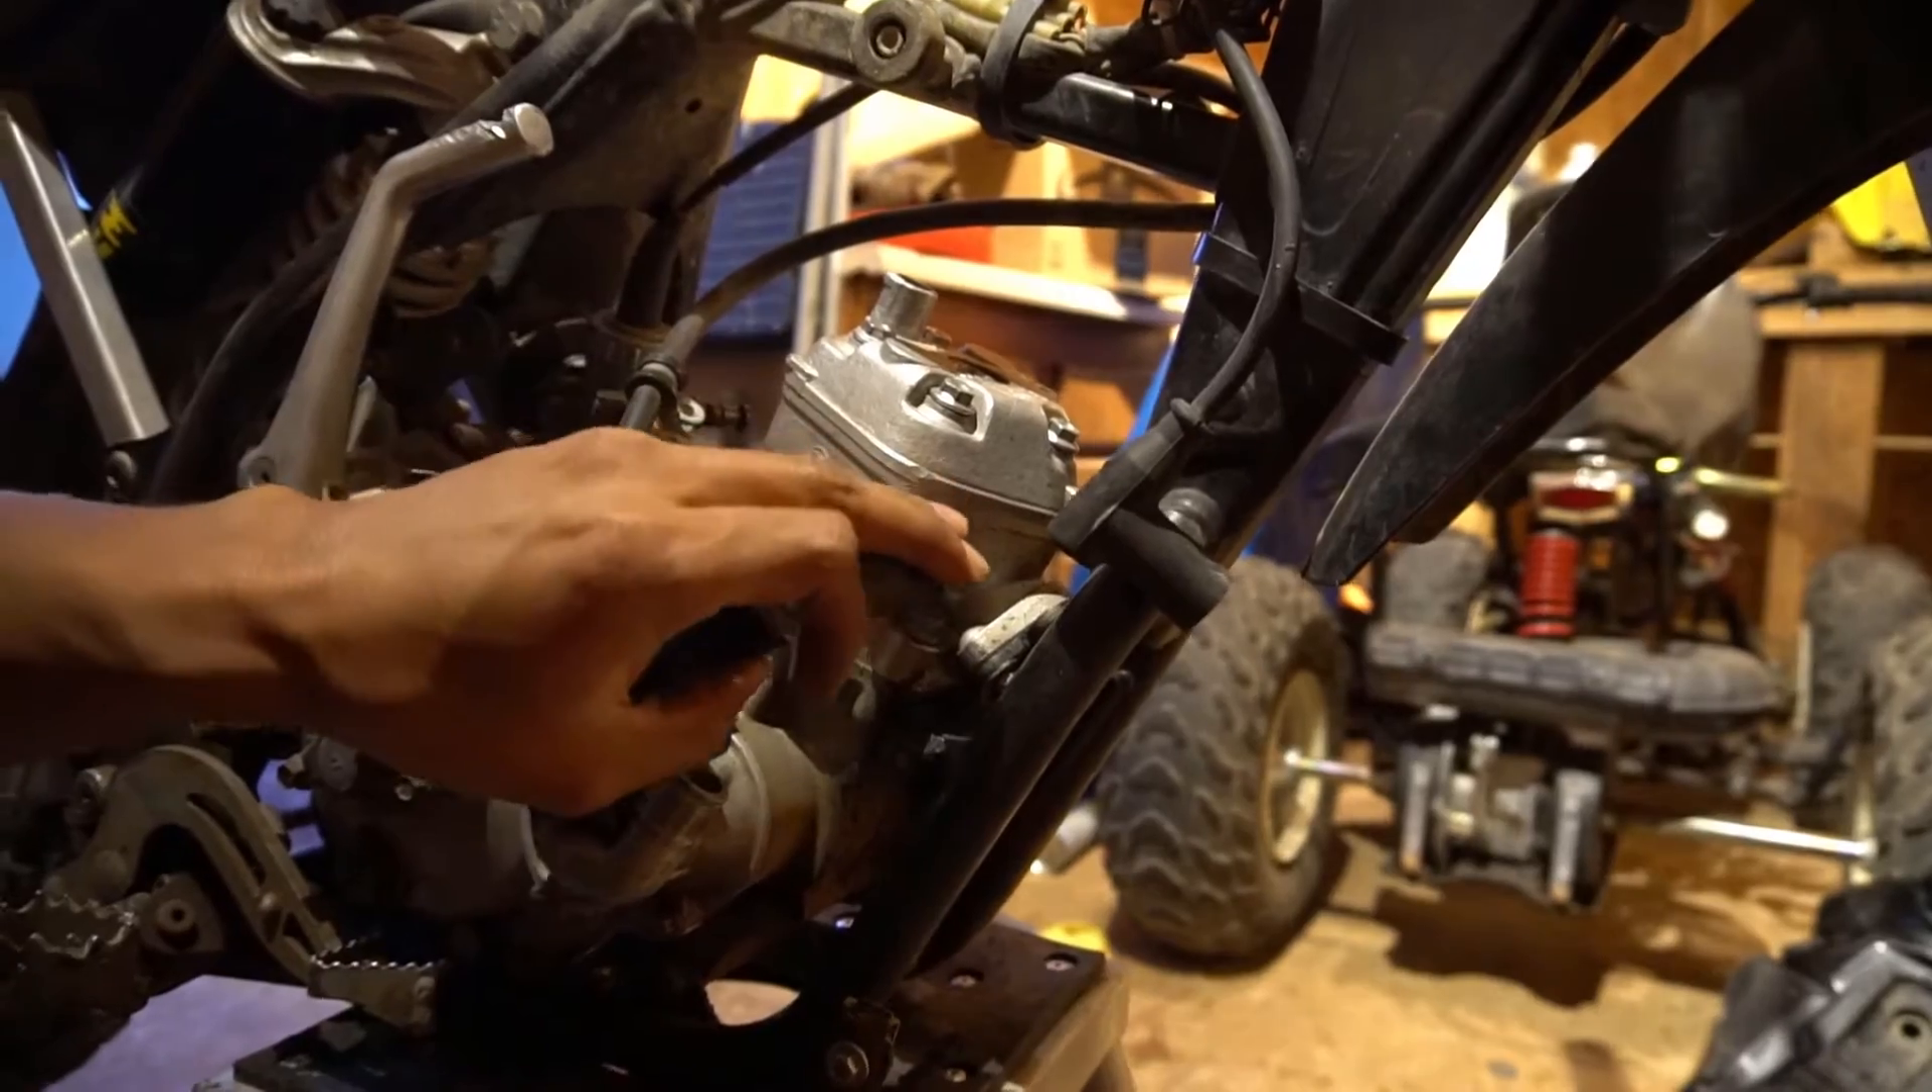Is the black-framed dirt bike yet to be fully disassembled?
Yes.